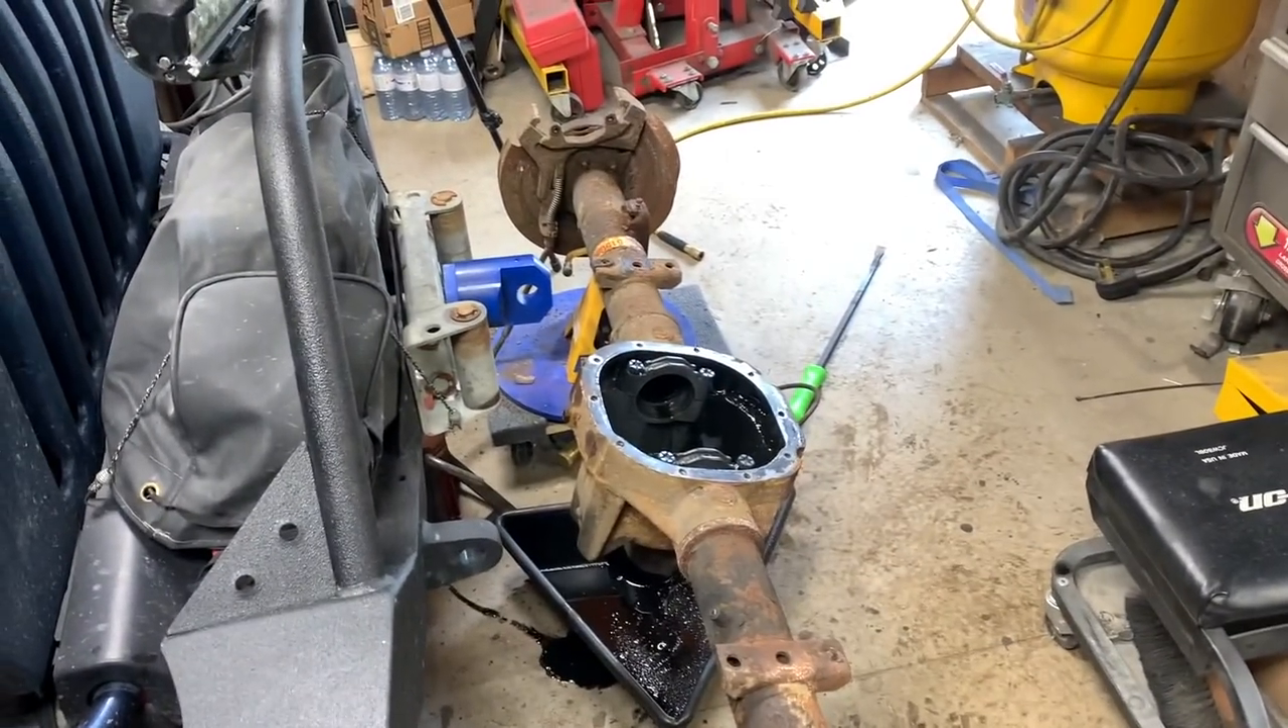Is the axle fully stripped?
No.